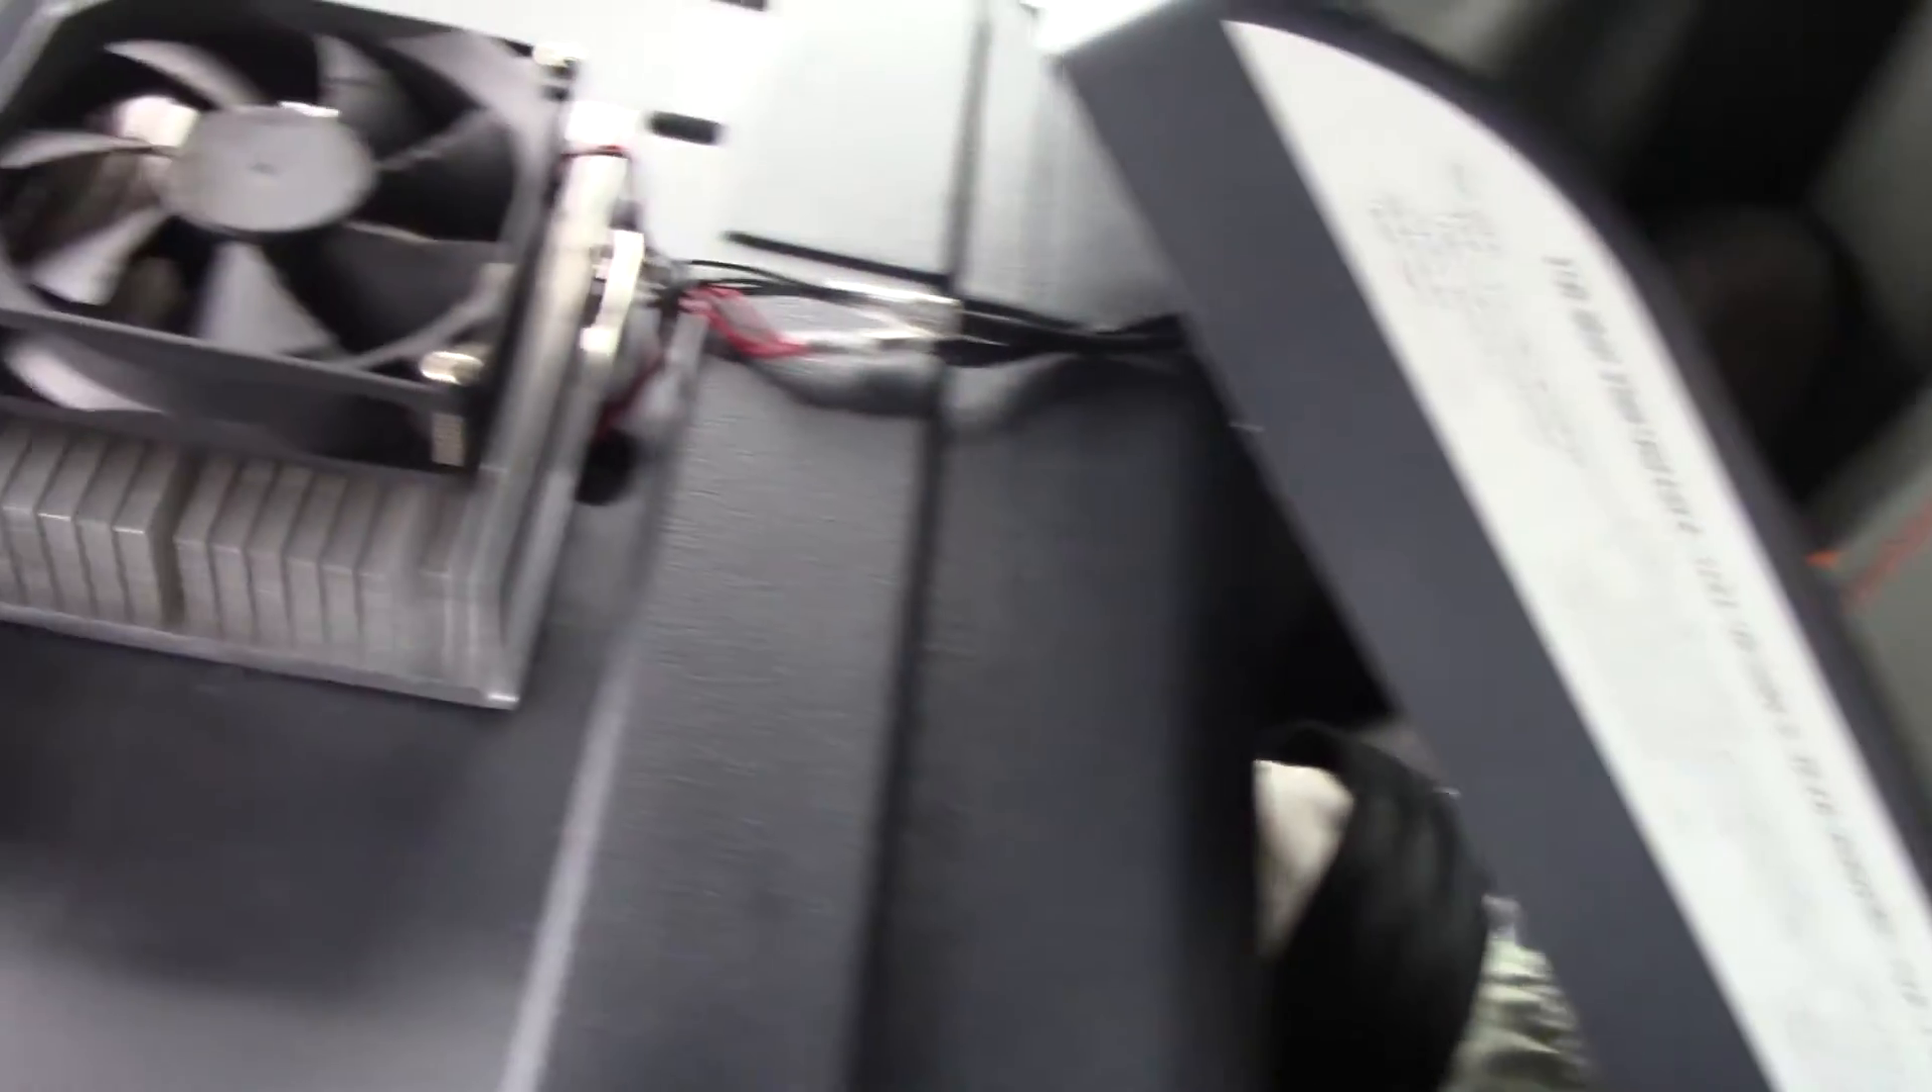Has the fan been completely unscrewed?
No.